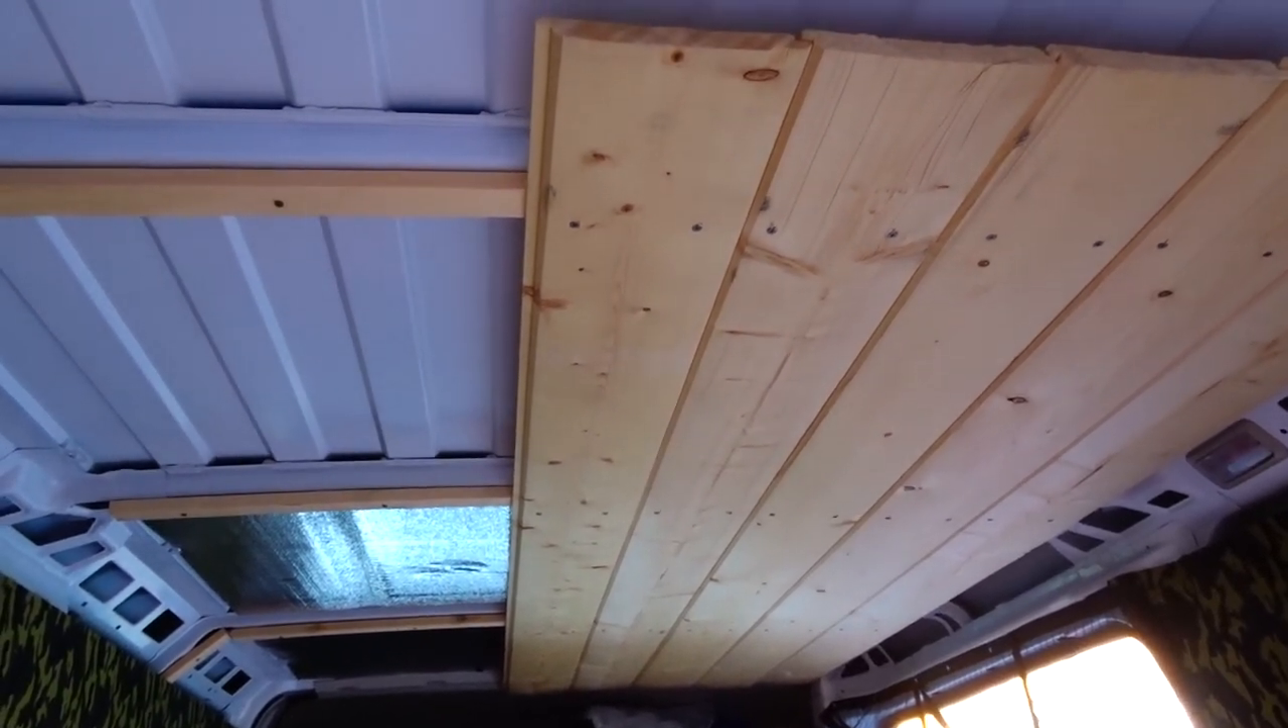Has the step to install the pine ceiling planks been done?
No.